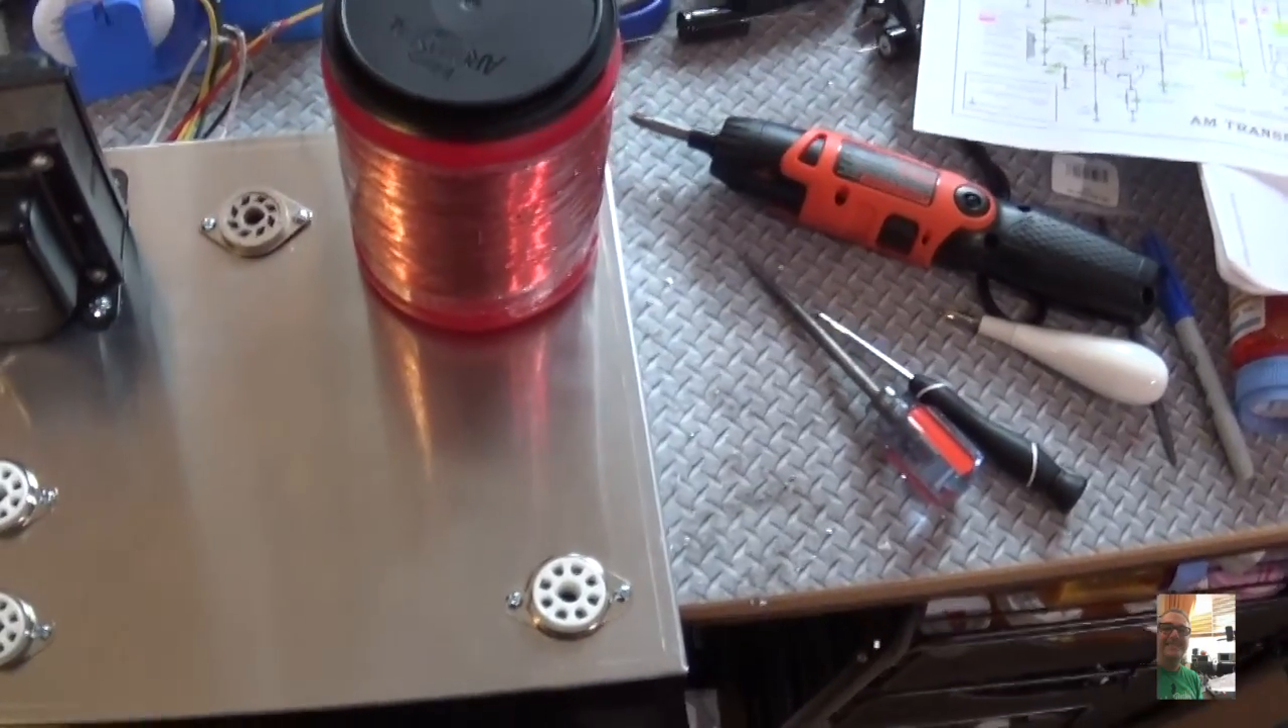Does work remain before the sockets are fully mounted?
No.